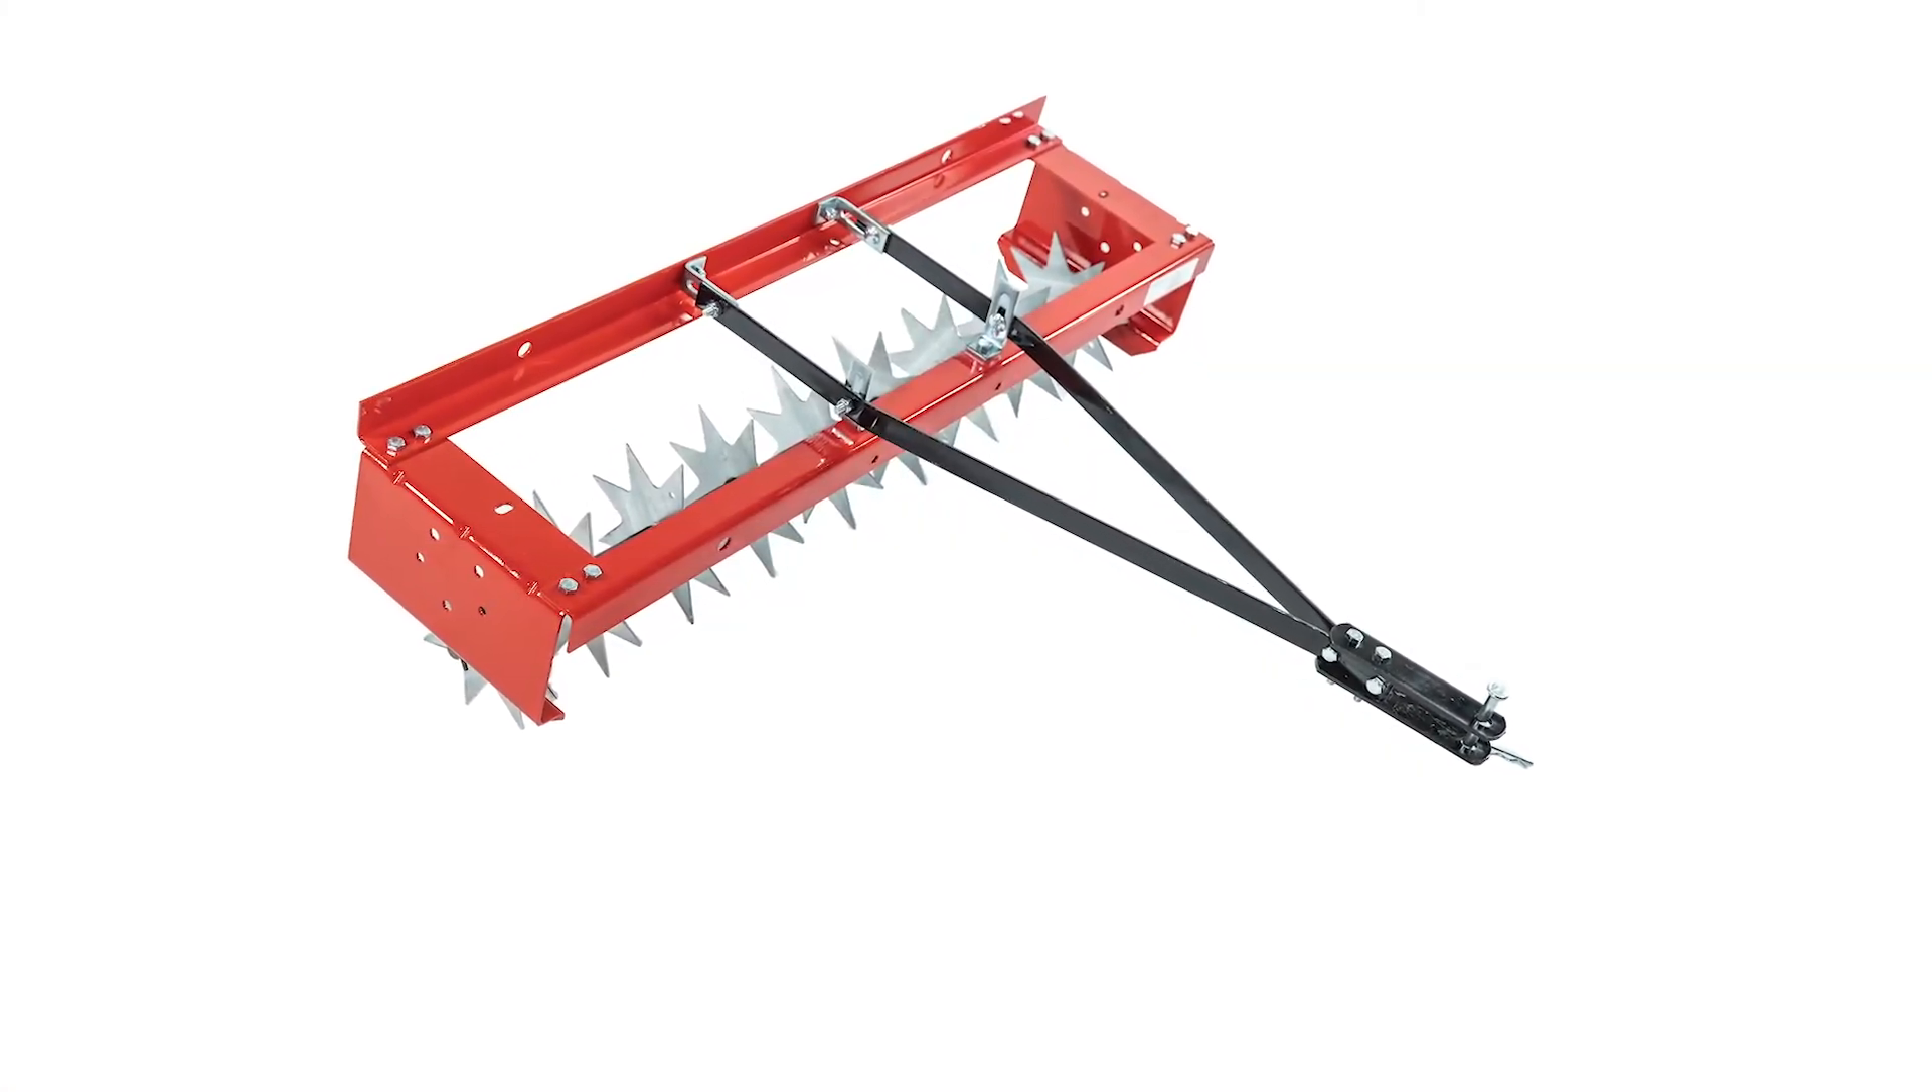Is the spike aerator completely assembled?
Yes.